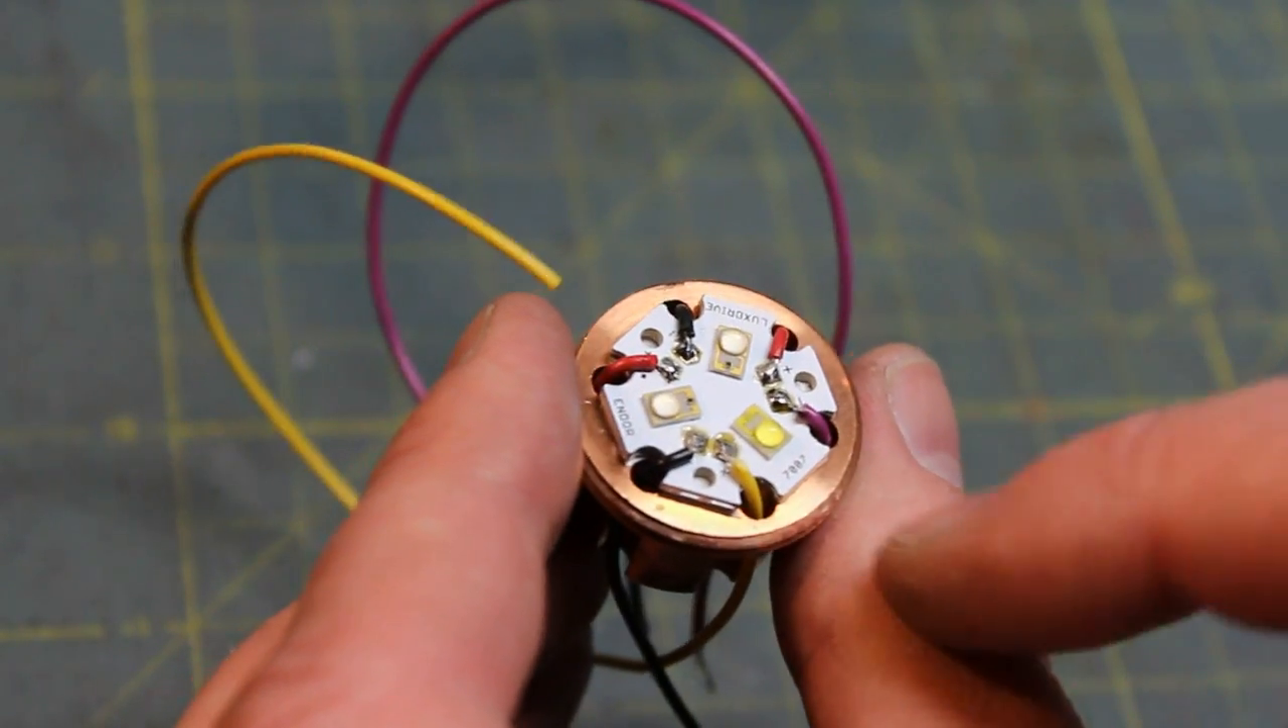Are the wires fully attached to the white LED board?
Yes.